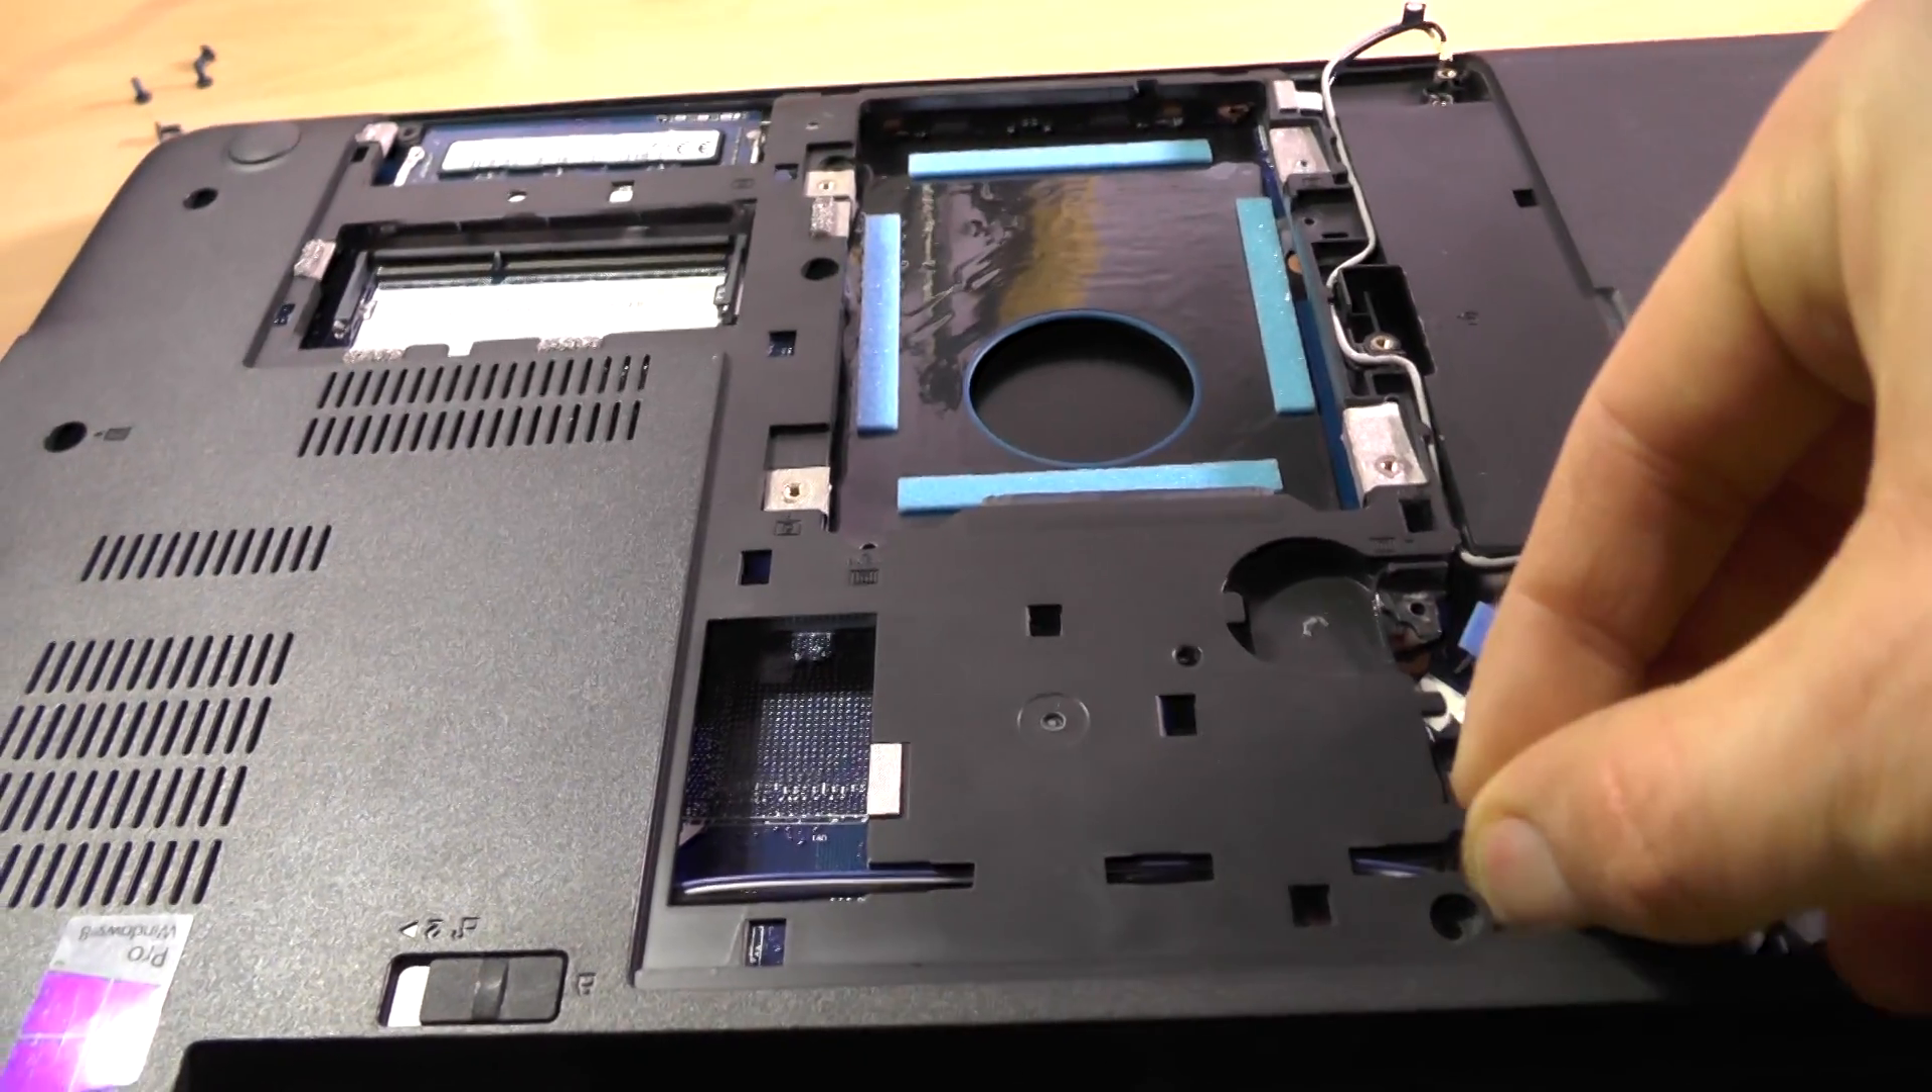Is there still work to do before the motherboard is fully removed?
Yes.